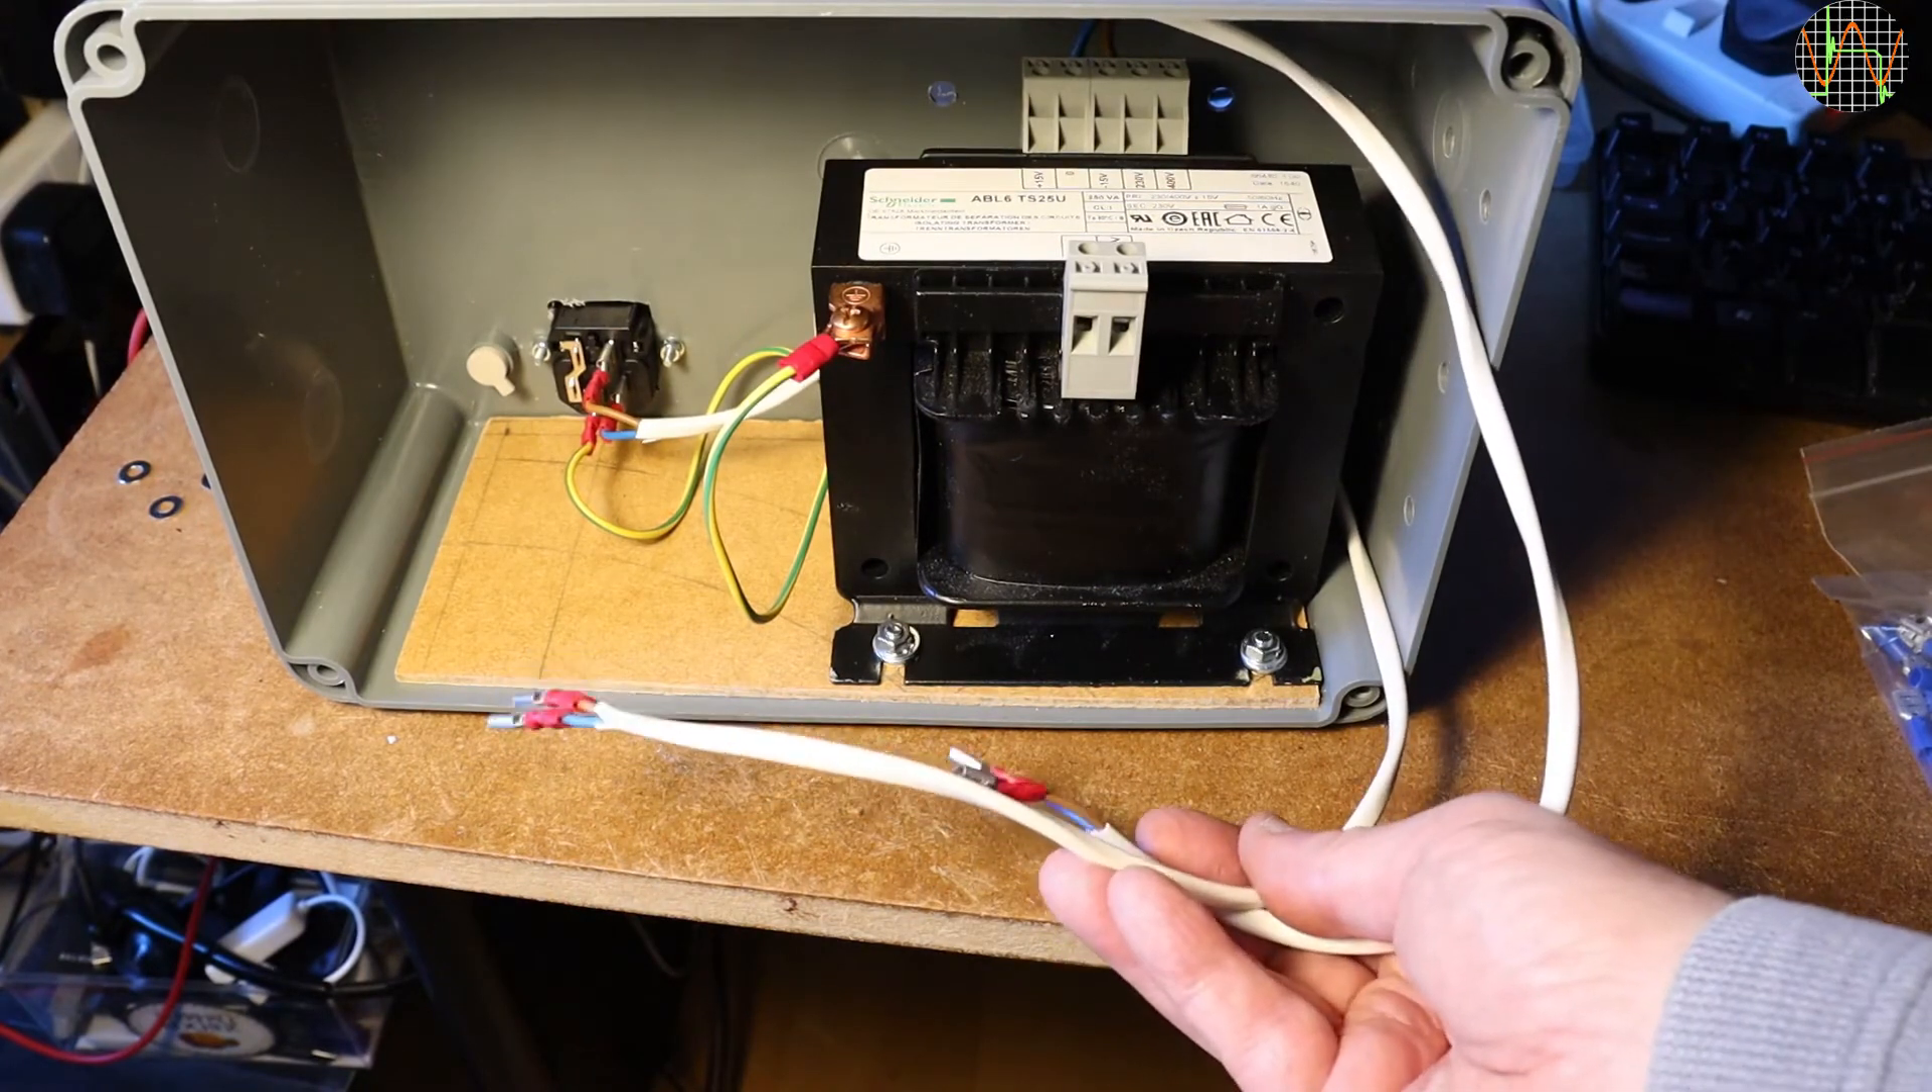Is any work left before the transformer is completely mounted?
No.